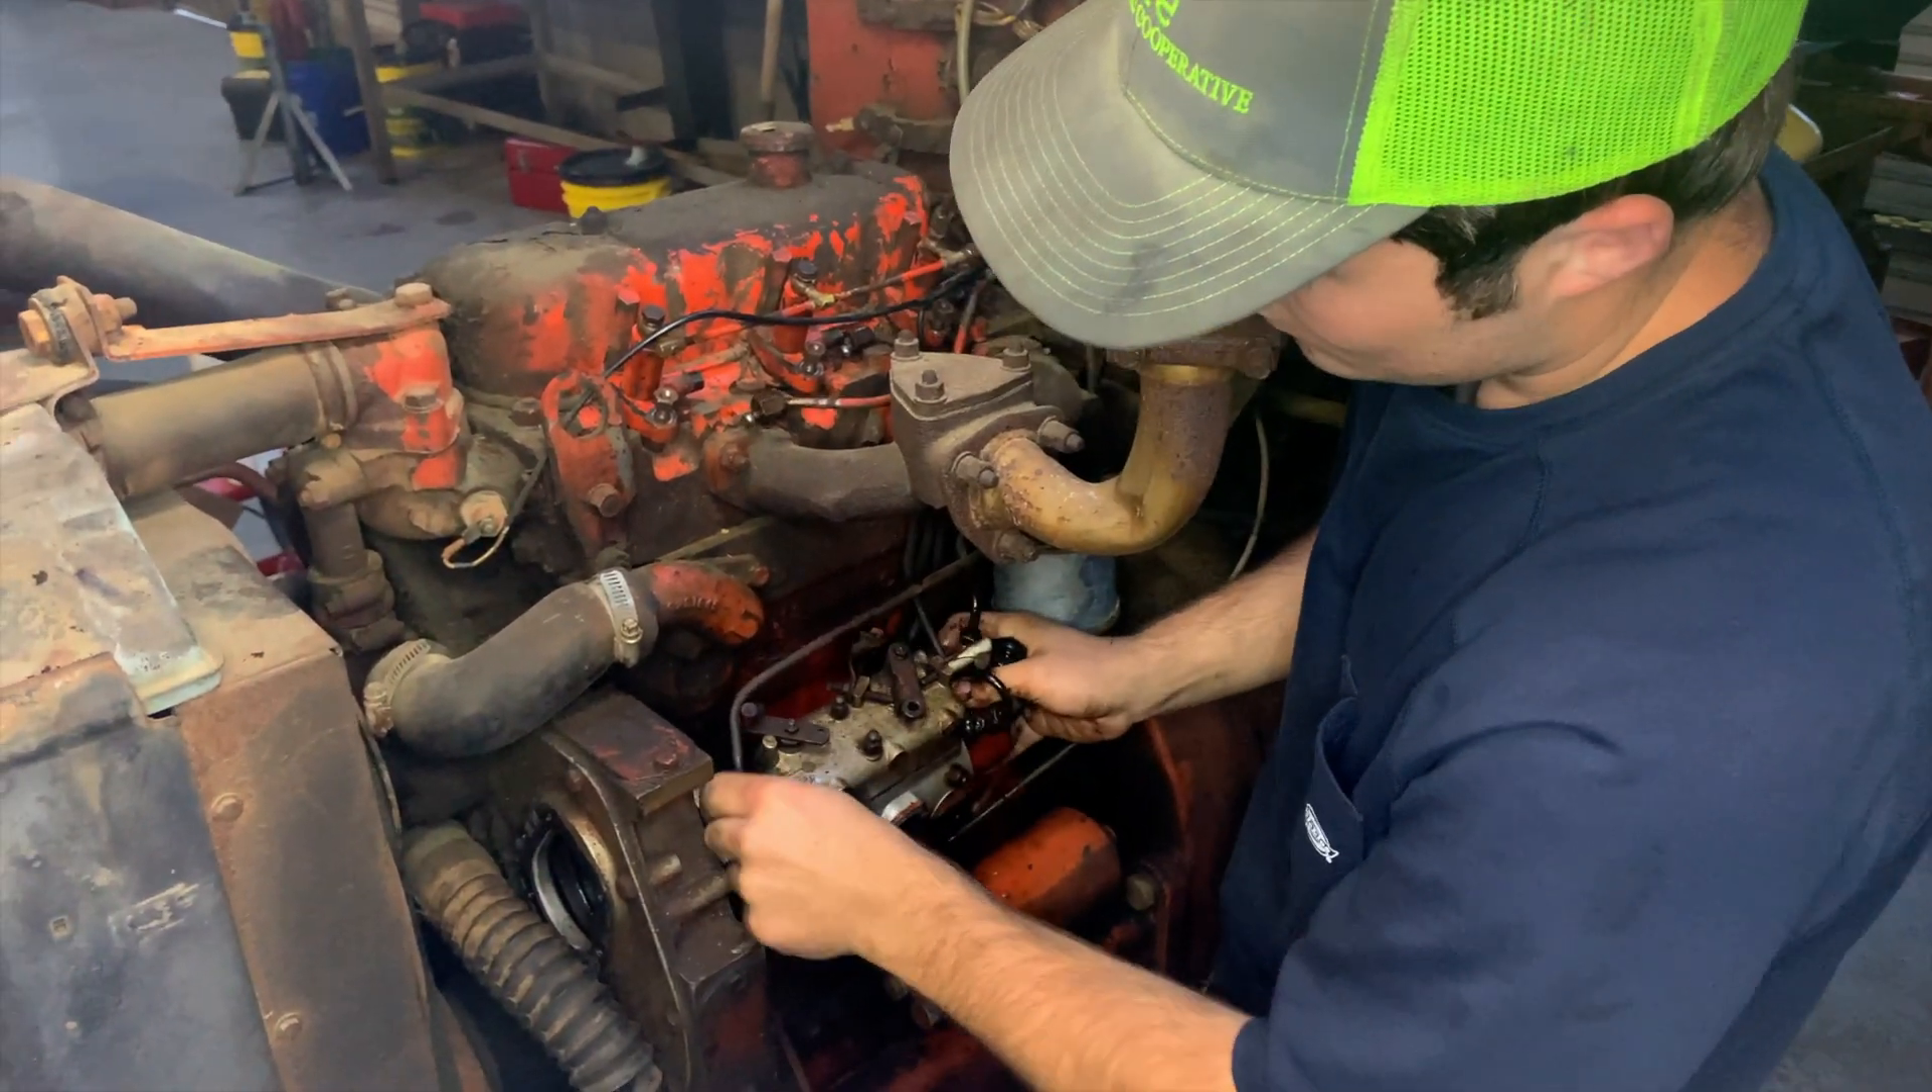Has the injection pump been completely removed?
No.